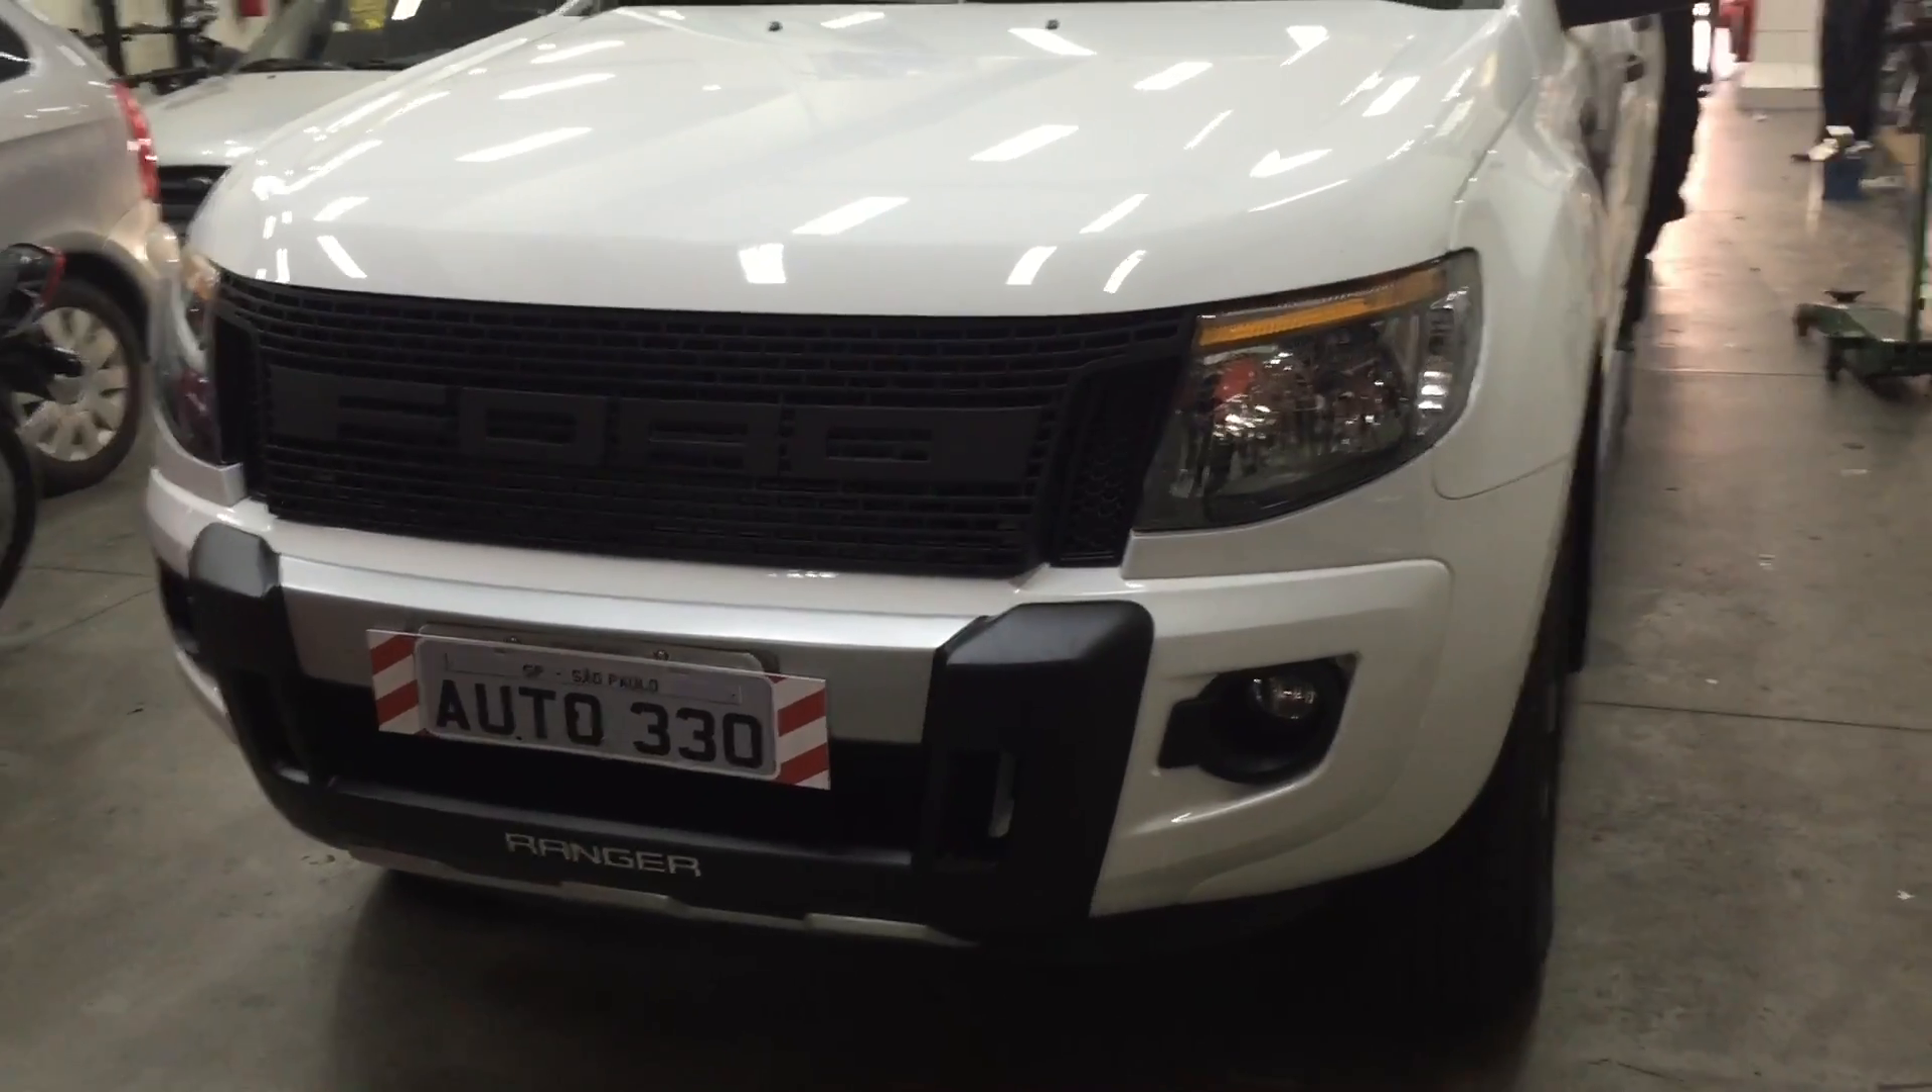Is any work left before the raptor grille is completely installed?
No.